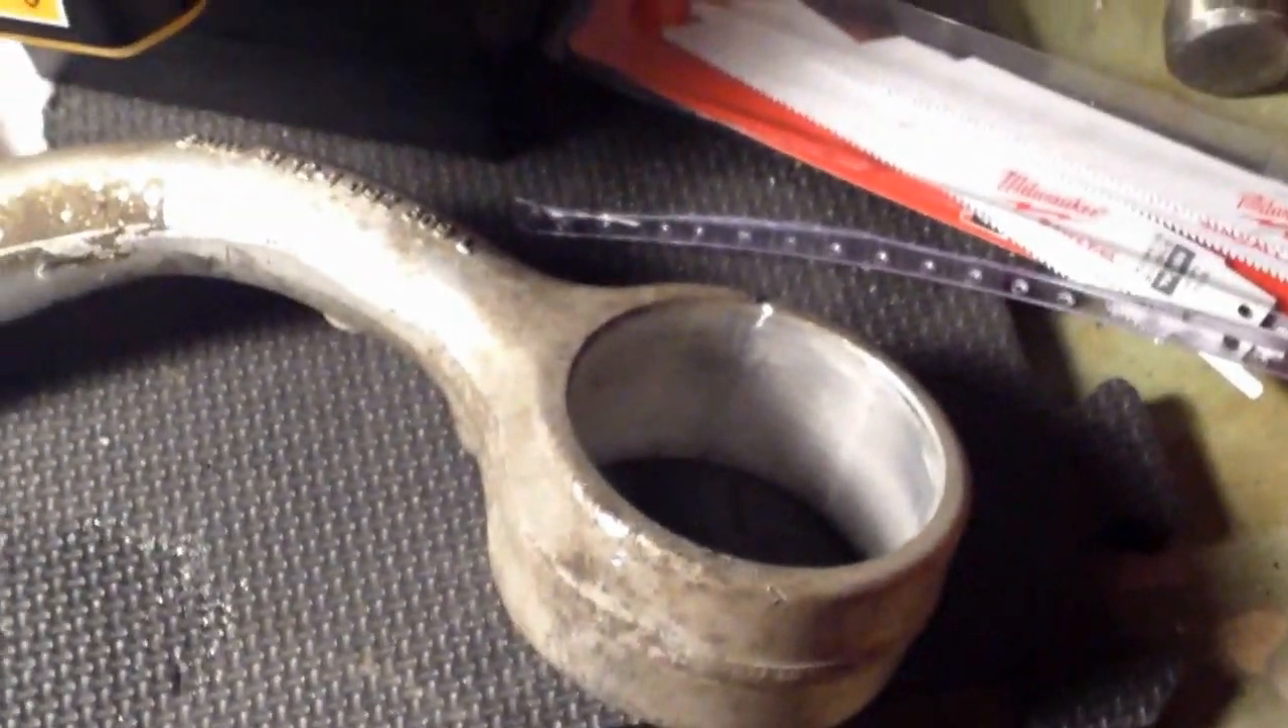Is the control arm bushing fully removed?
Yes.